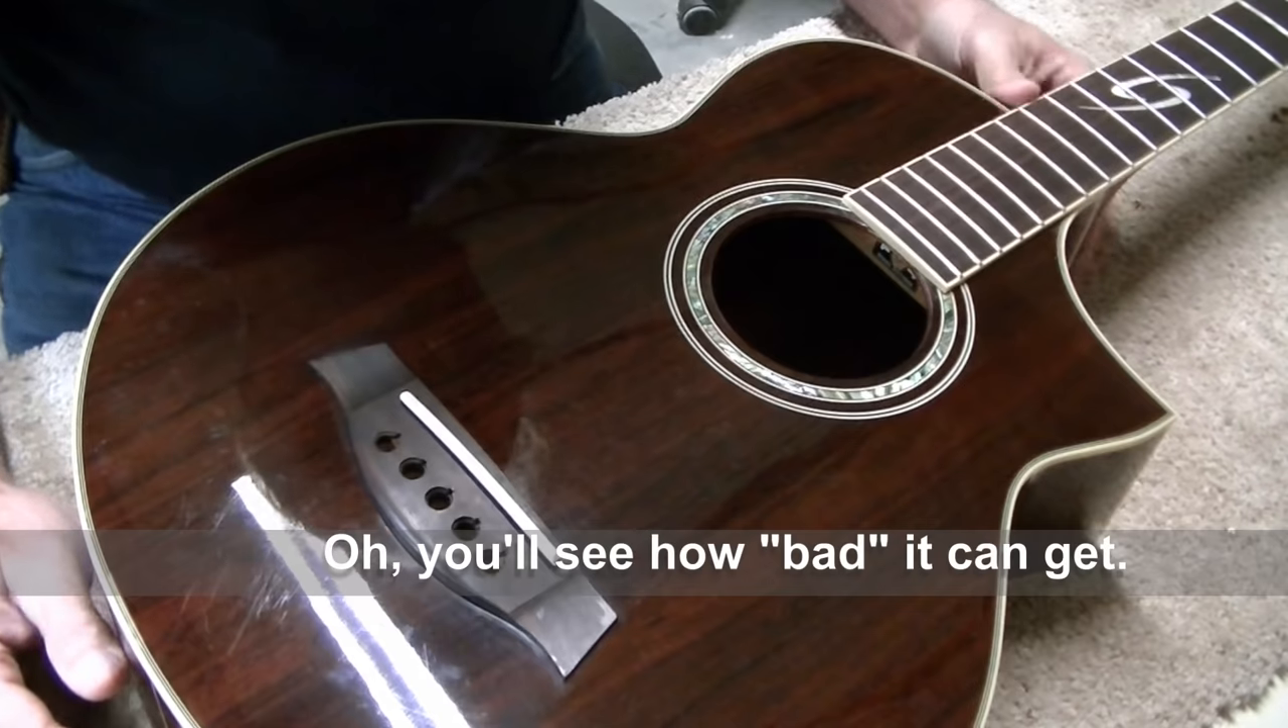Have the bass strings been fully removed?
Yes.